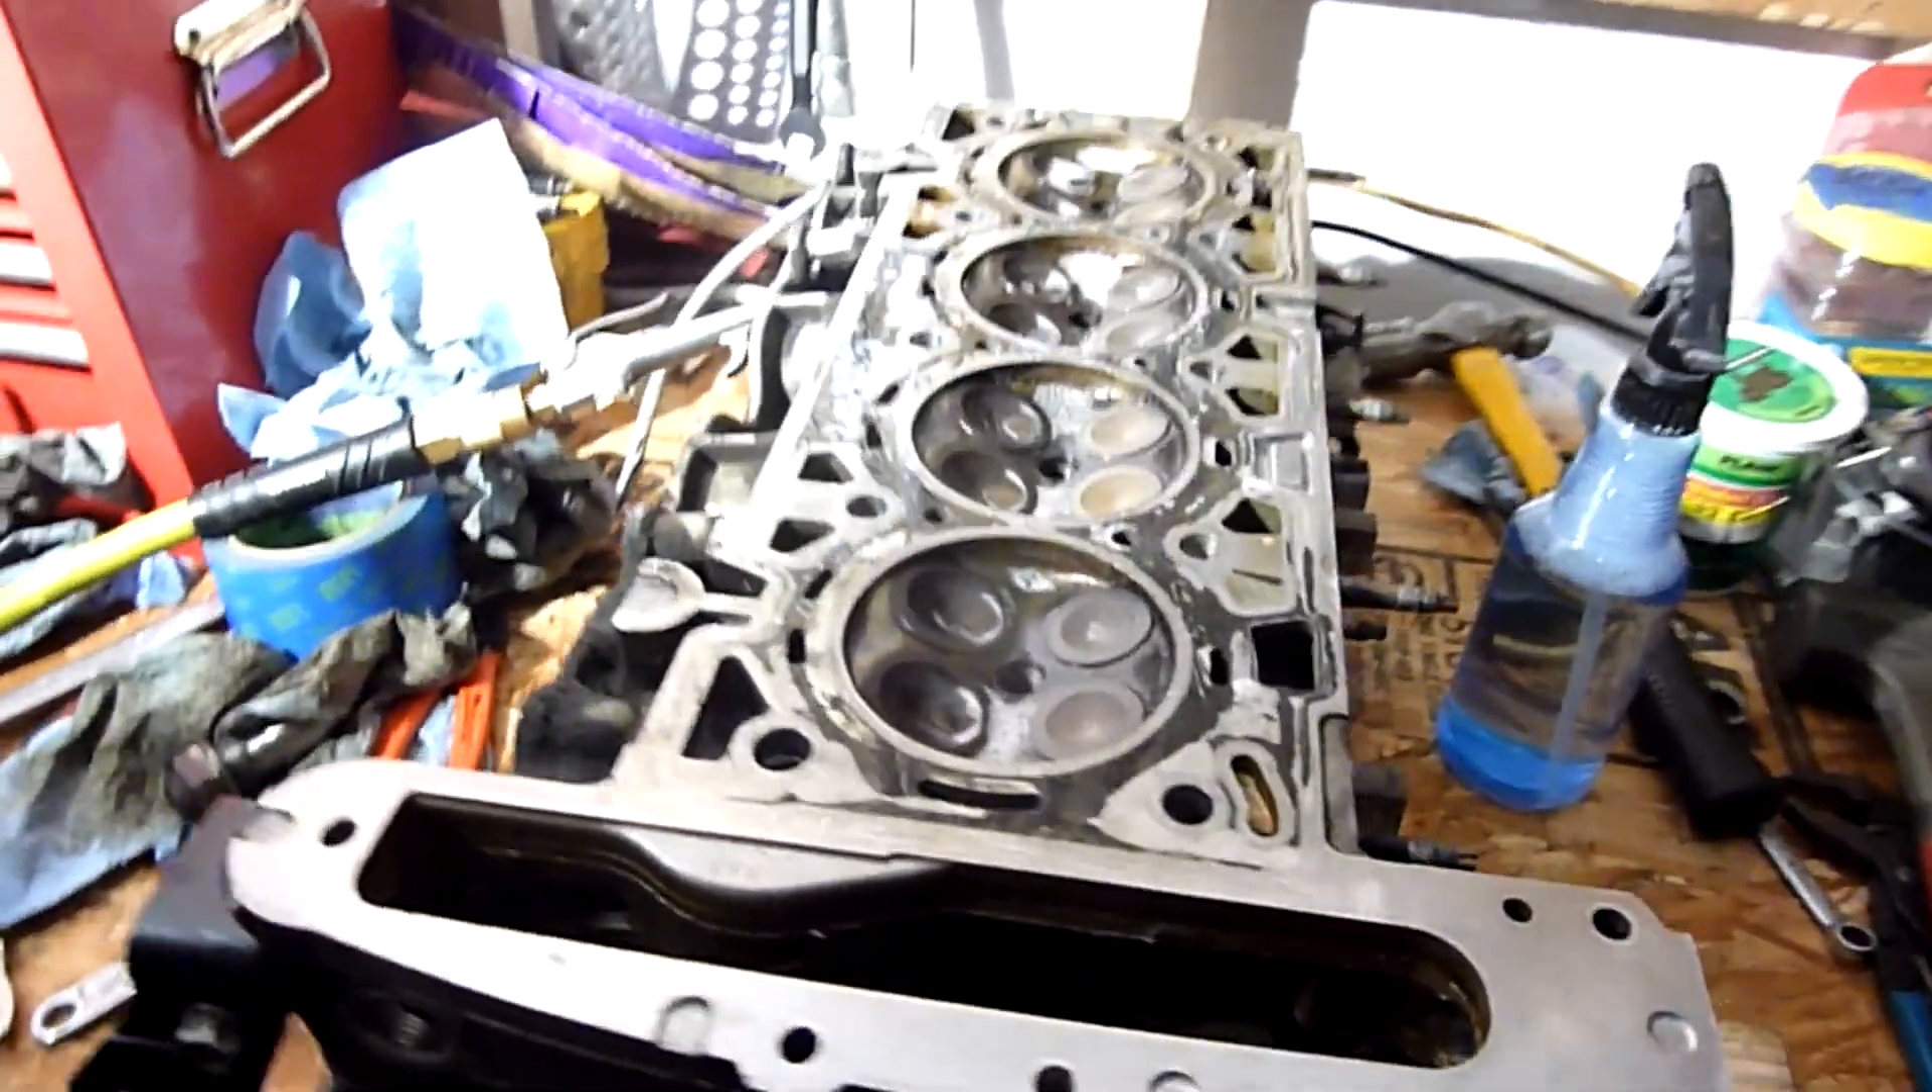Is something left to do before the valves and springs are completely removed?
Yes.